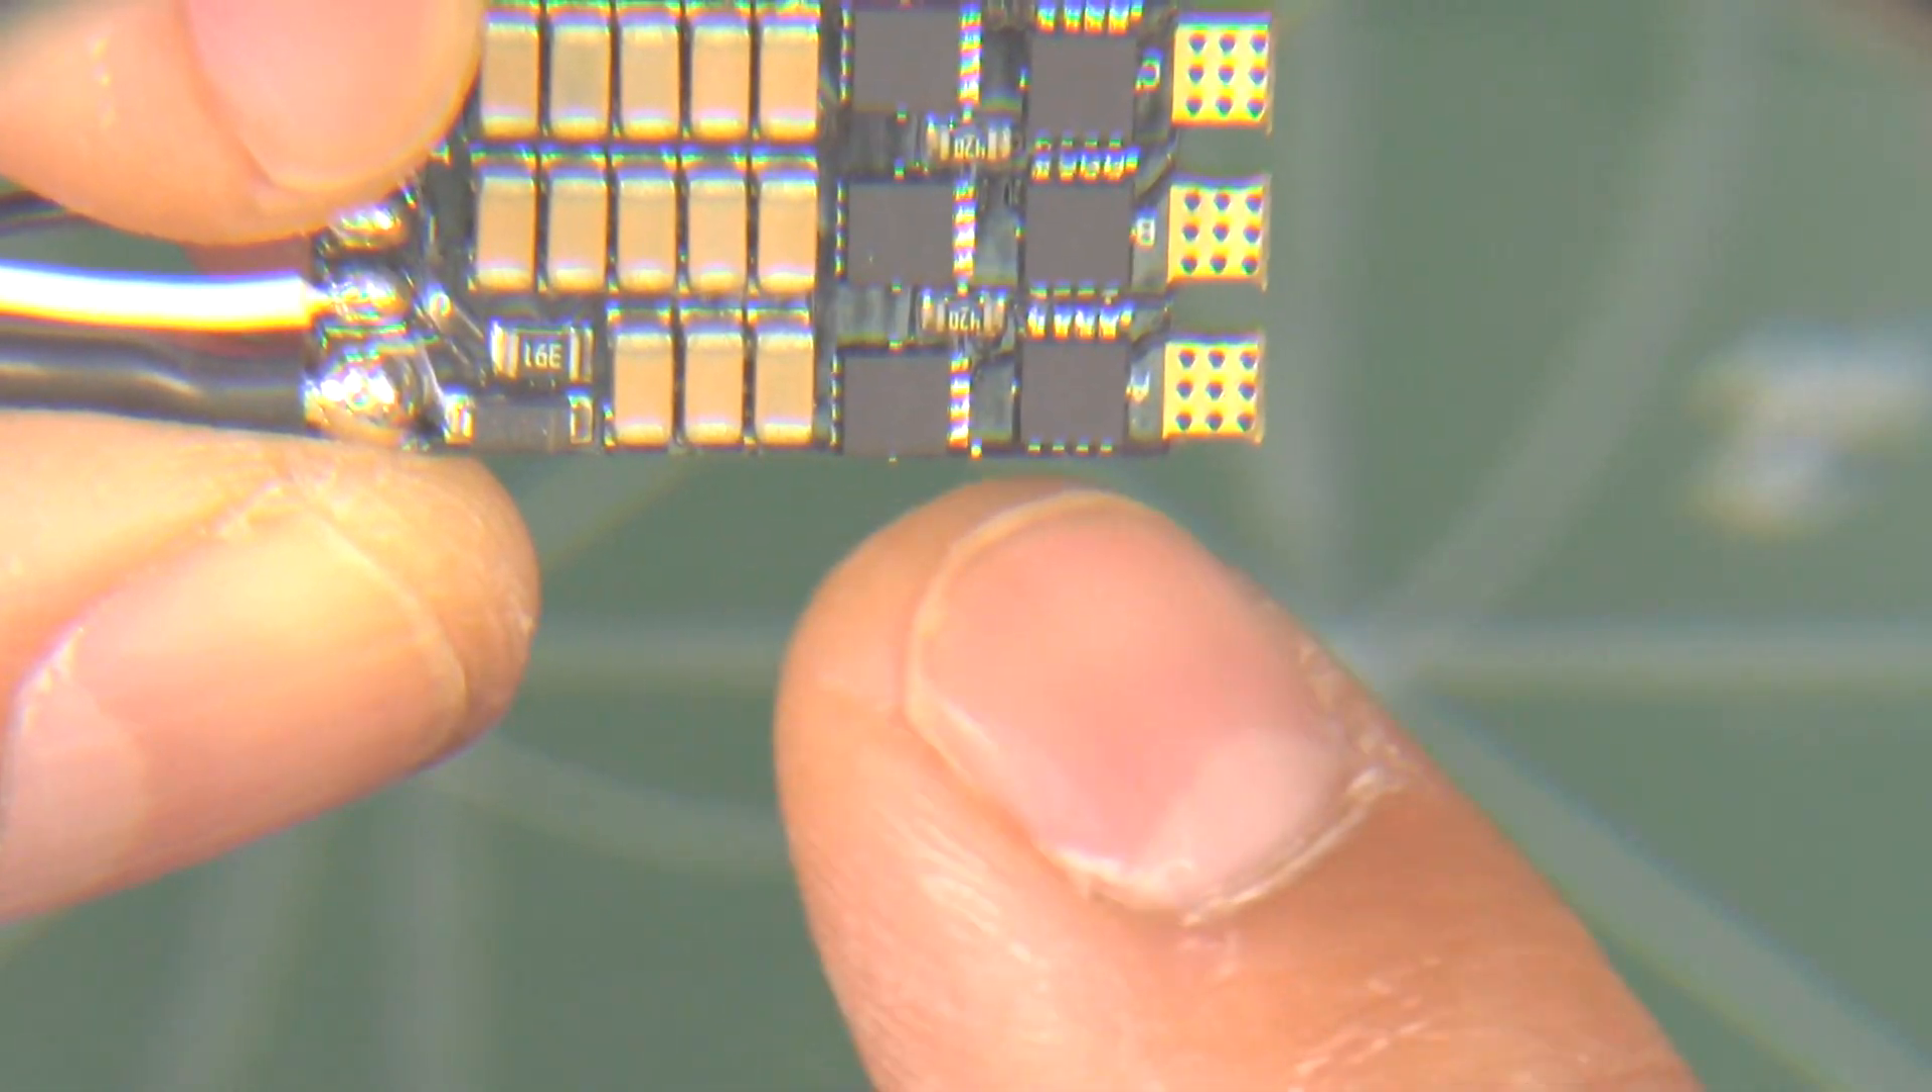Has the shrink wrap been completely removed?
Yes.